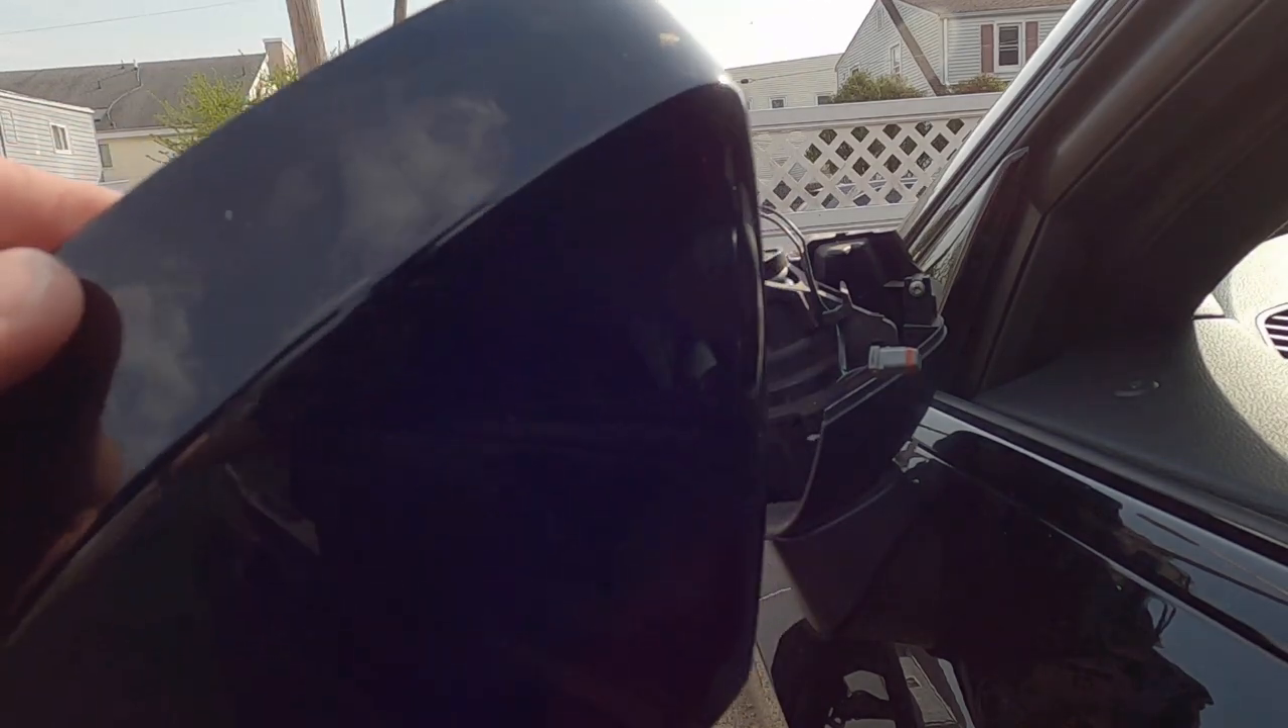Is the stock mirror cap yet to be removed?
No.